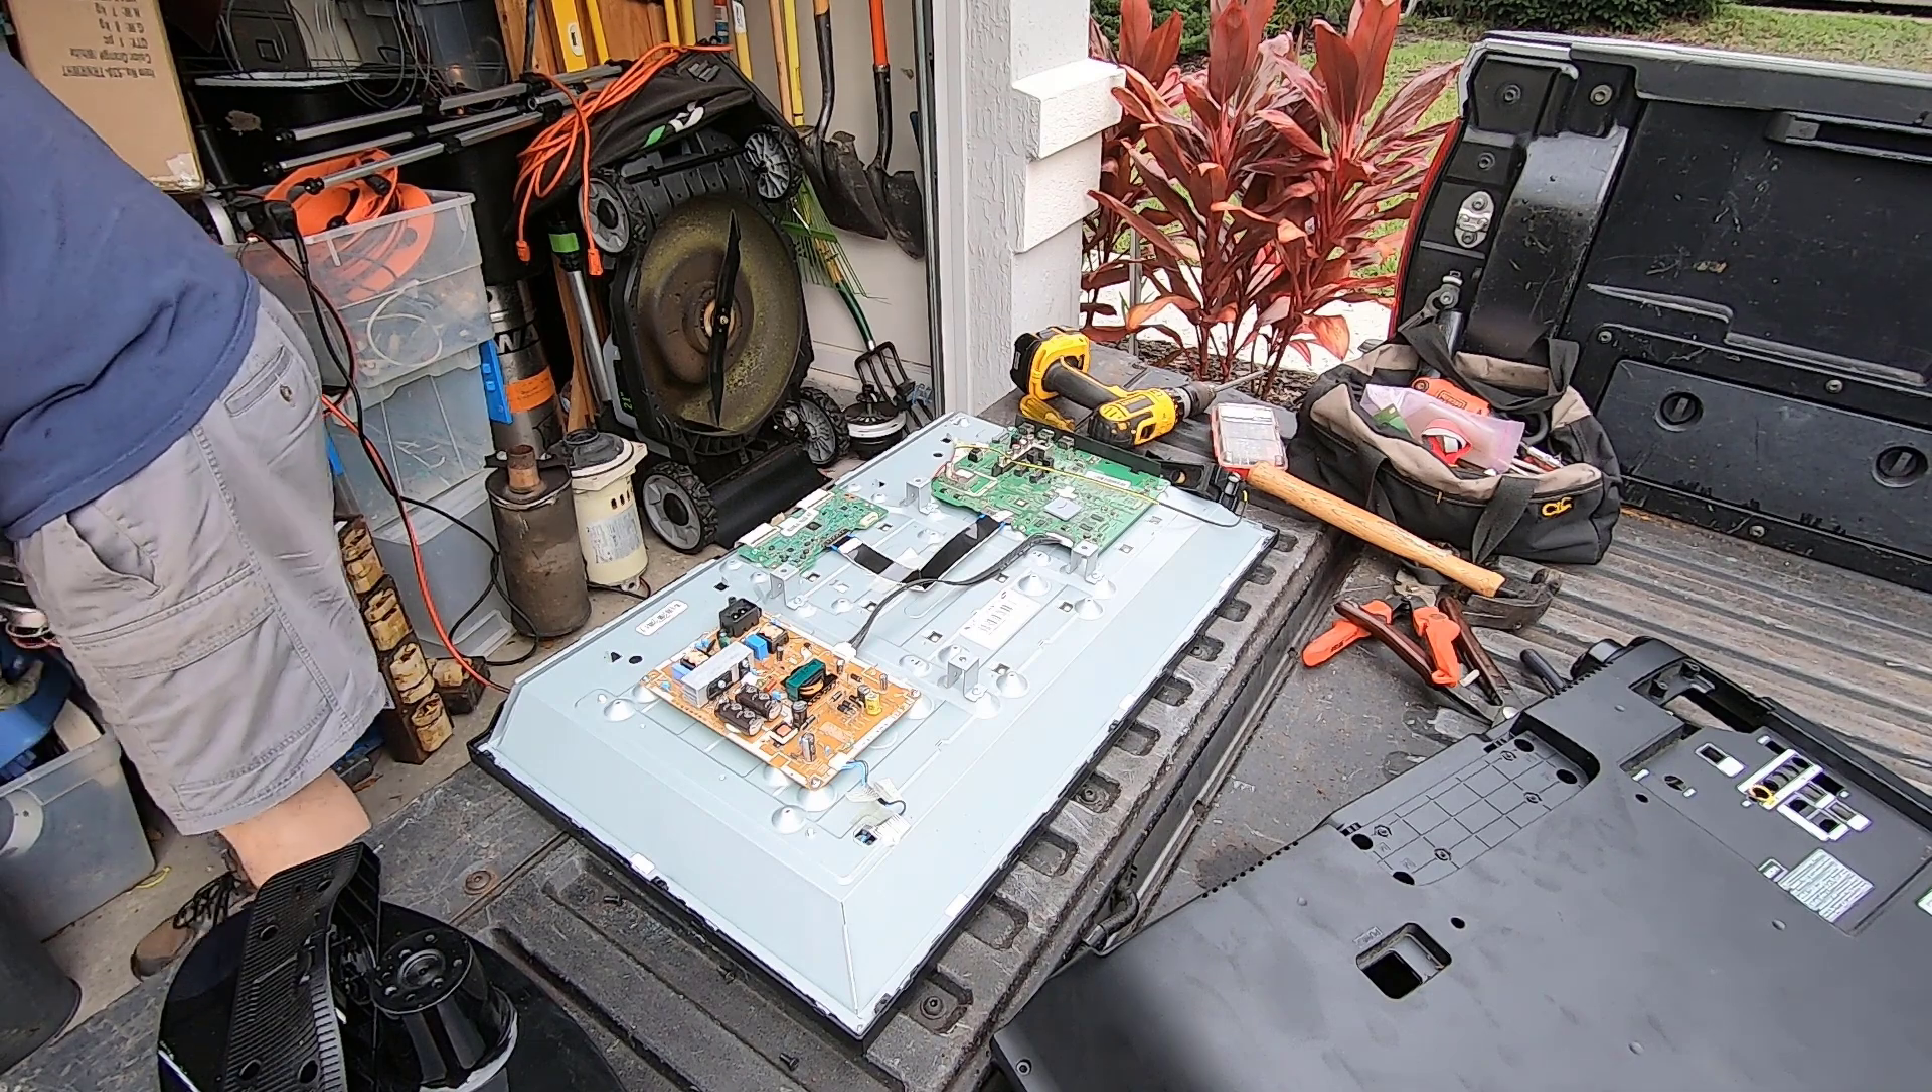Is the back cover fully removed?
Yes.